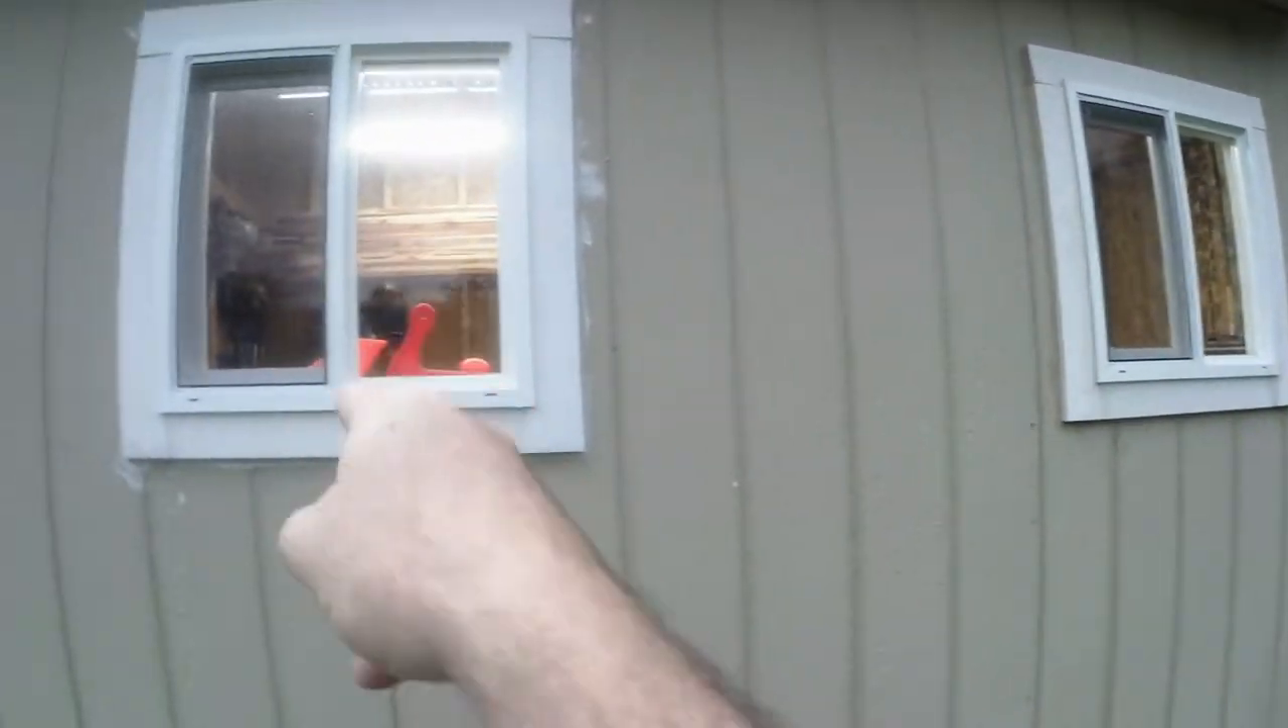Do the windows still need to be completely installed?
No.